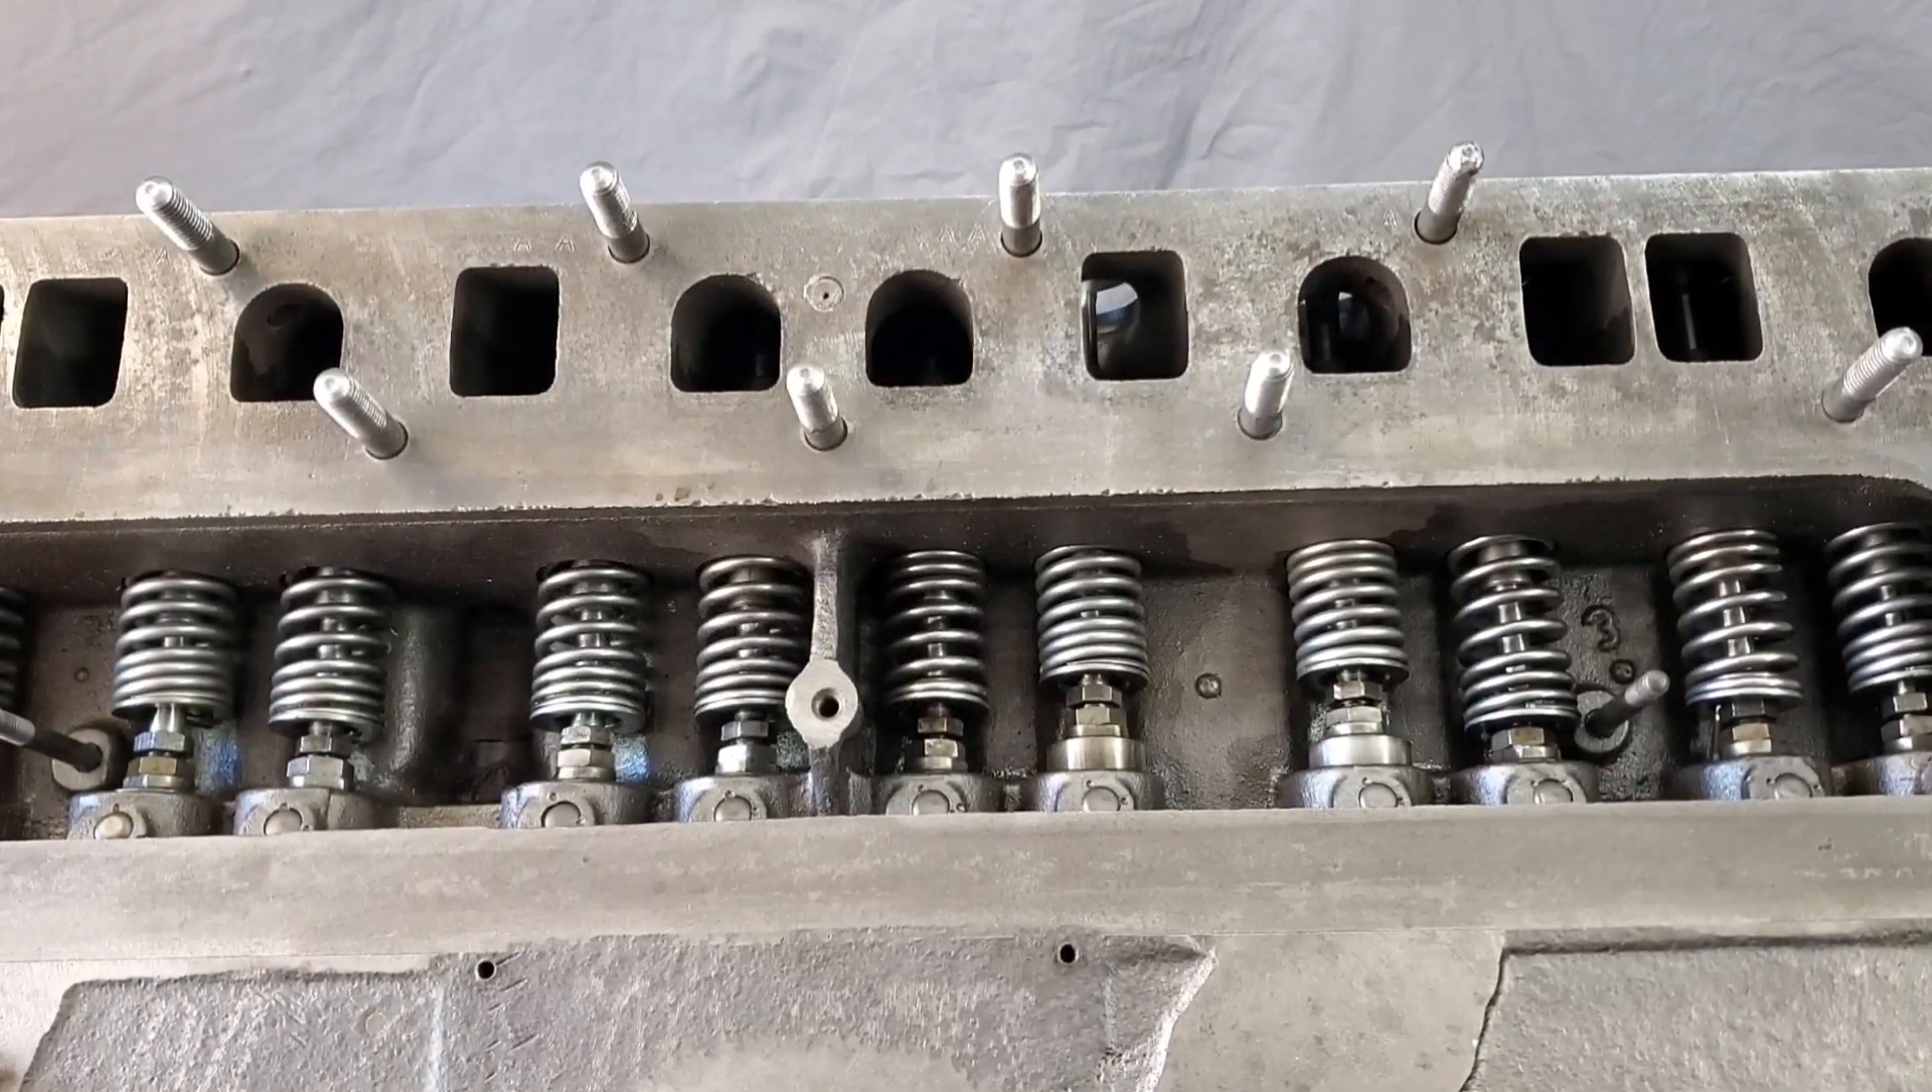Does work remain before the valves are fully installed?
No.